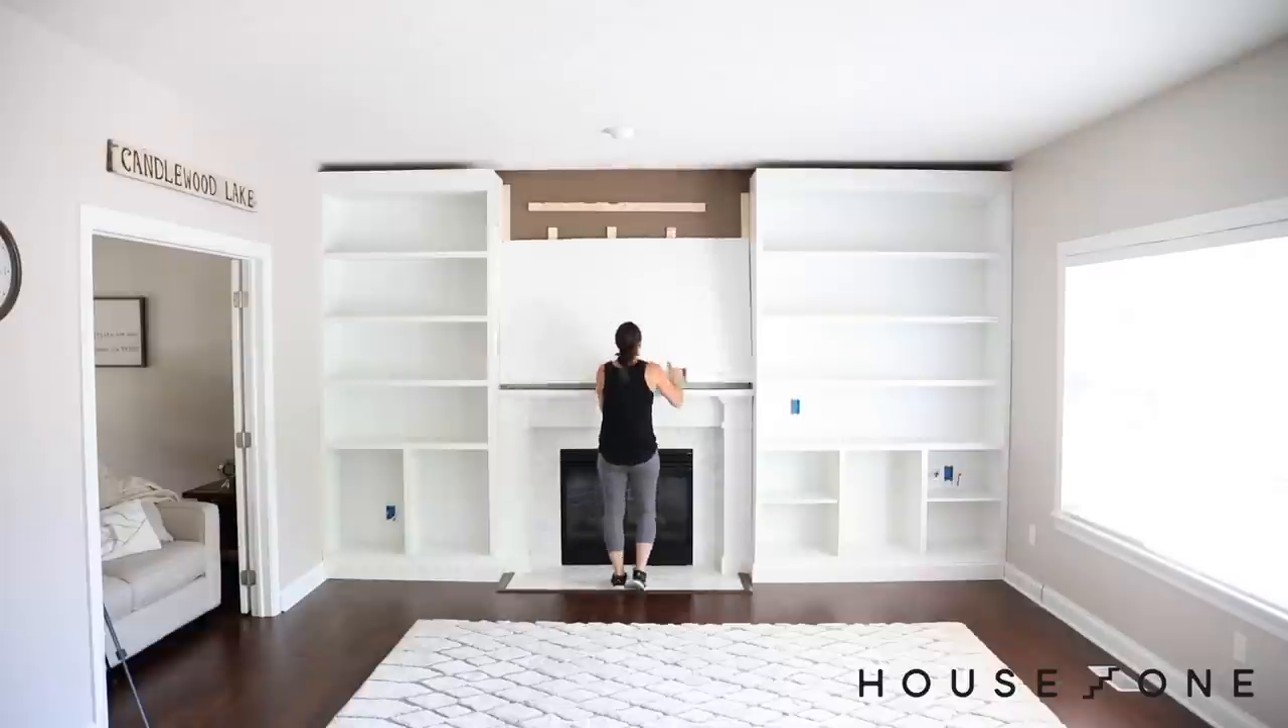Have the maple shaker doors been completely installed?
No.